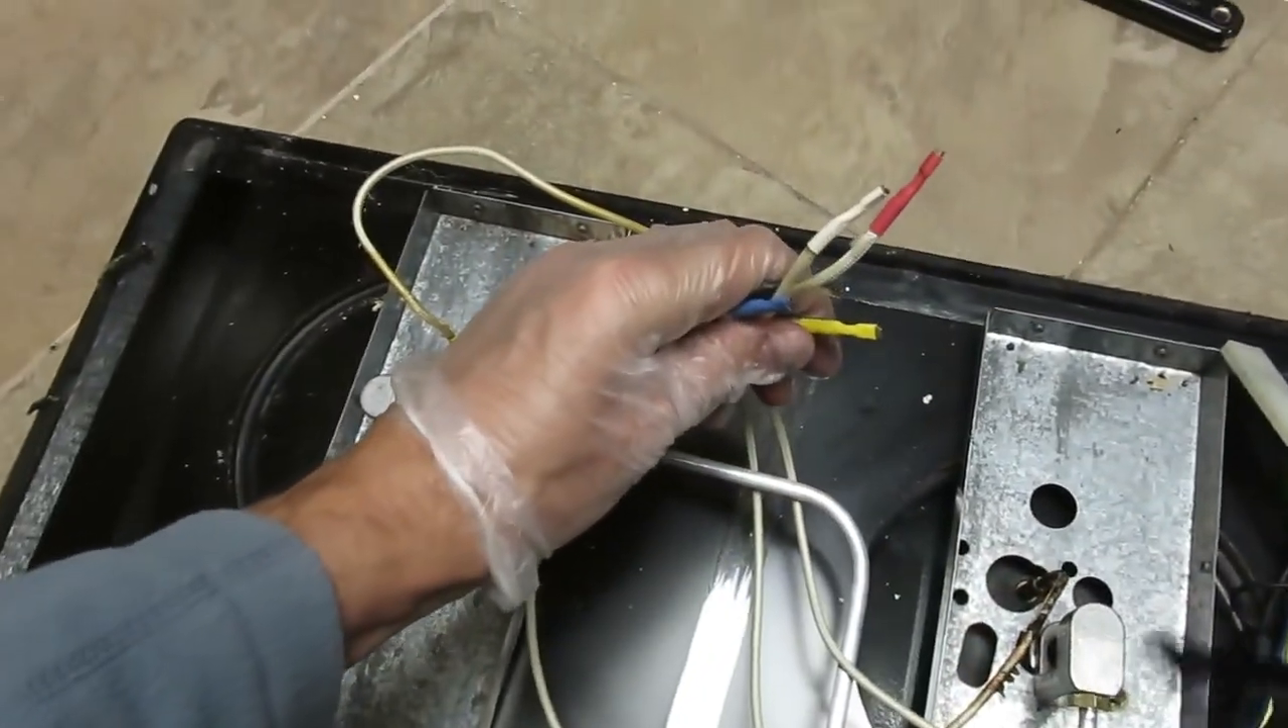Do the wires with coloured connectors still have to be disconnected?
No.